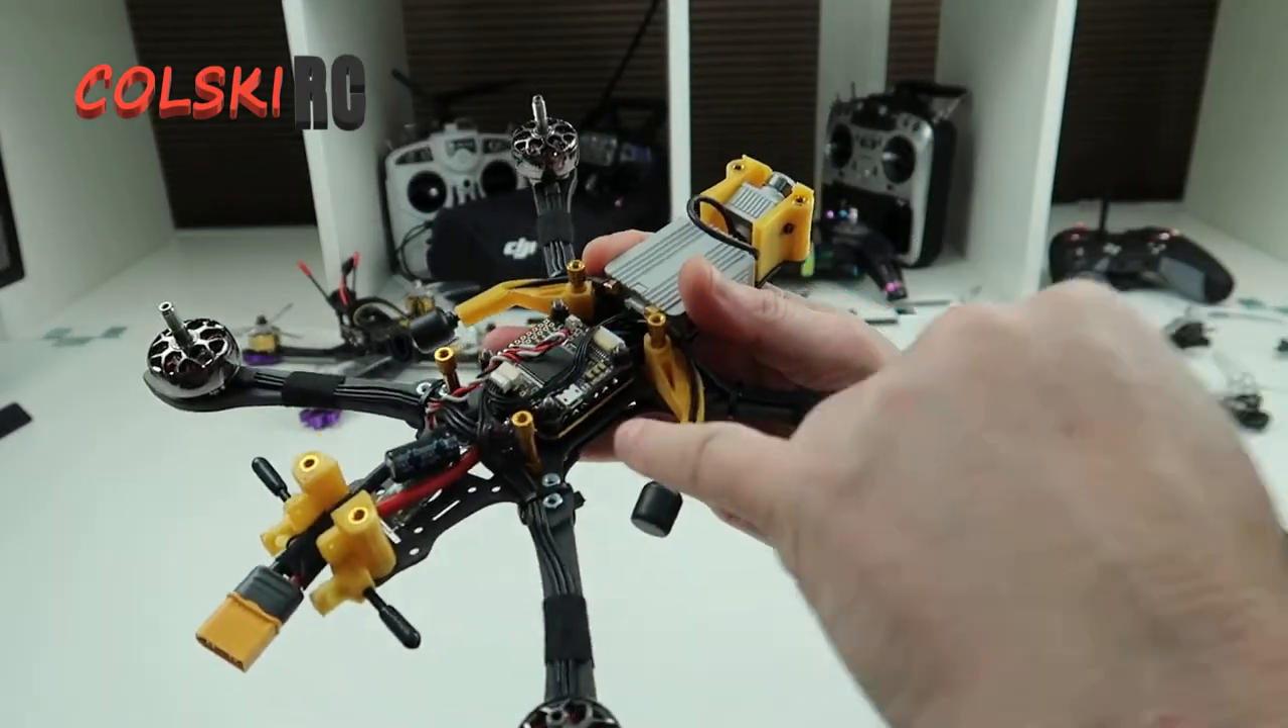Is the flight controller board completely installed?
Yes.